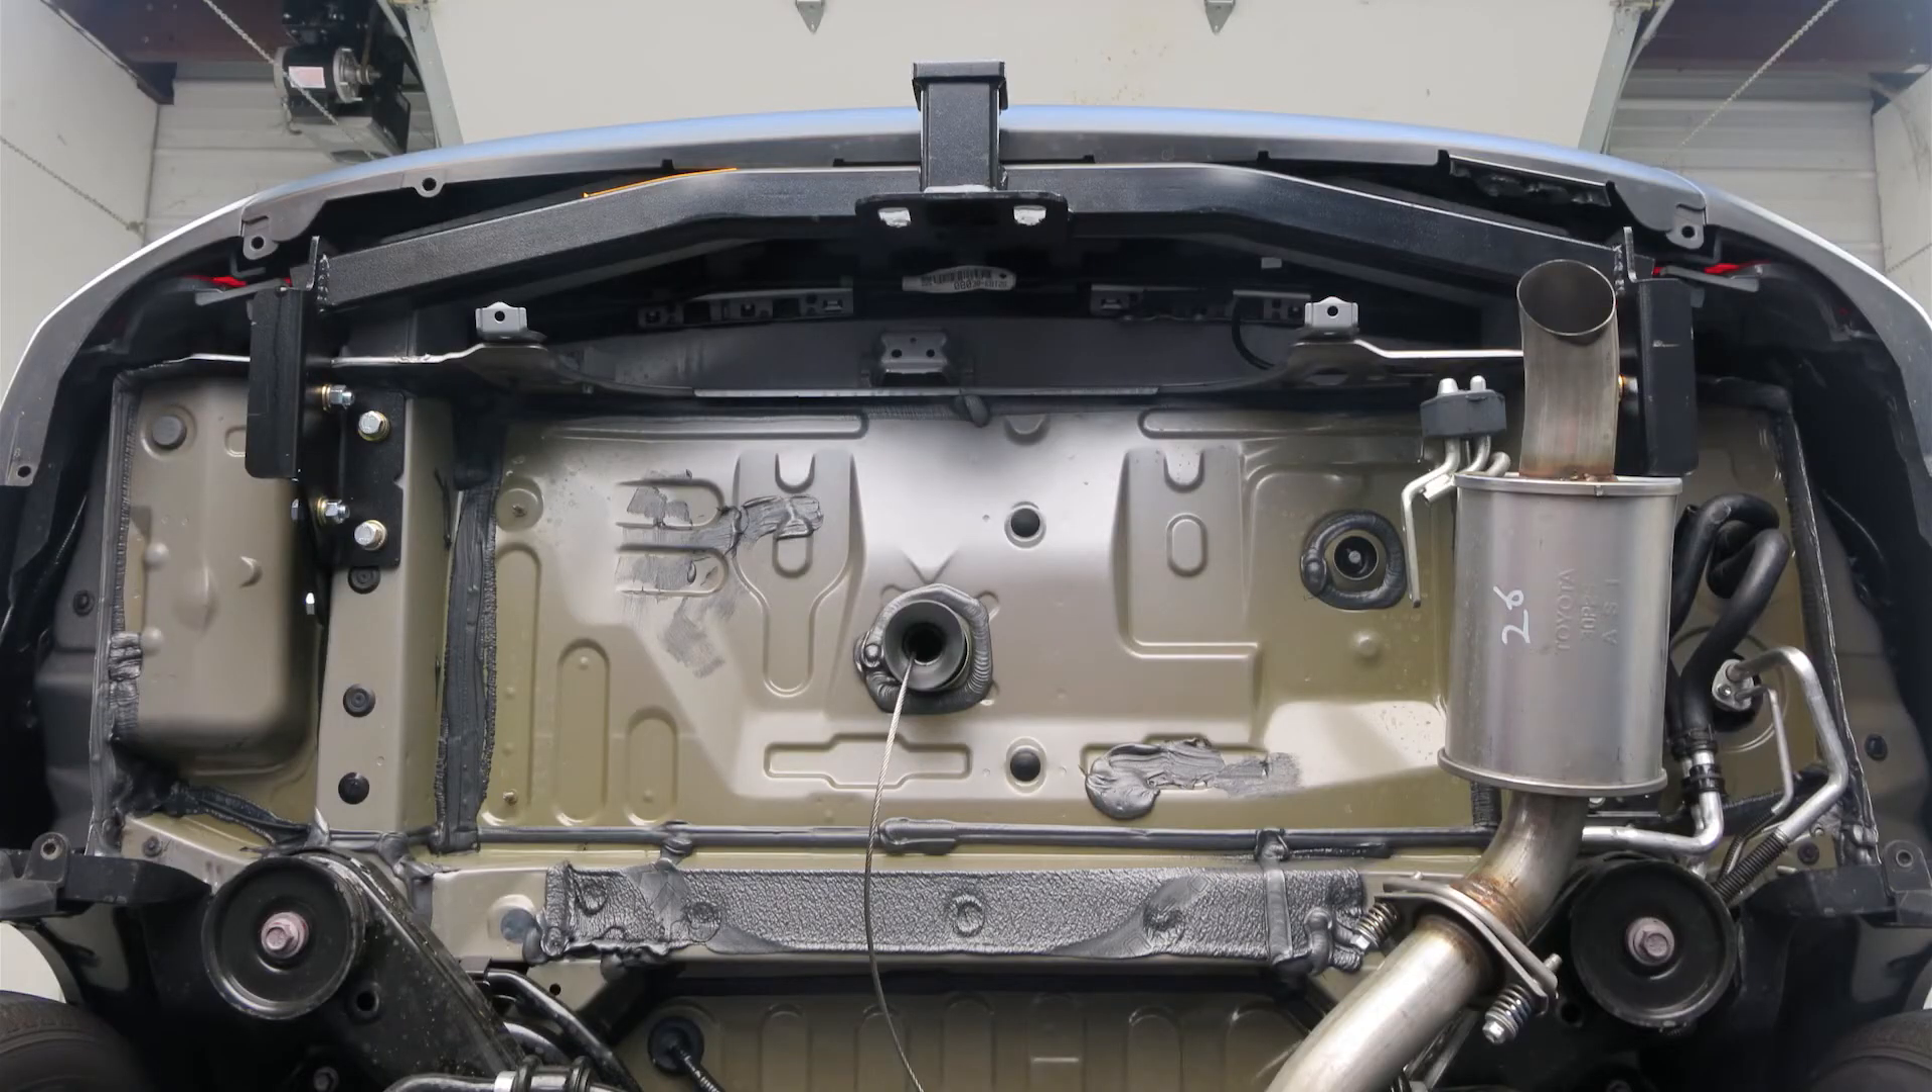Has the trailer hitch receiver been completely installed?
Yes.